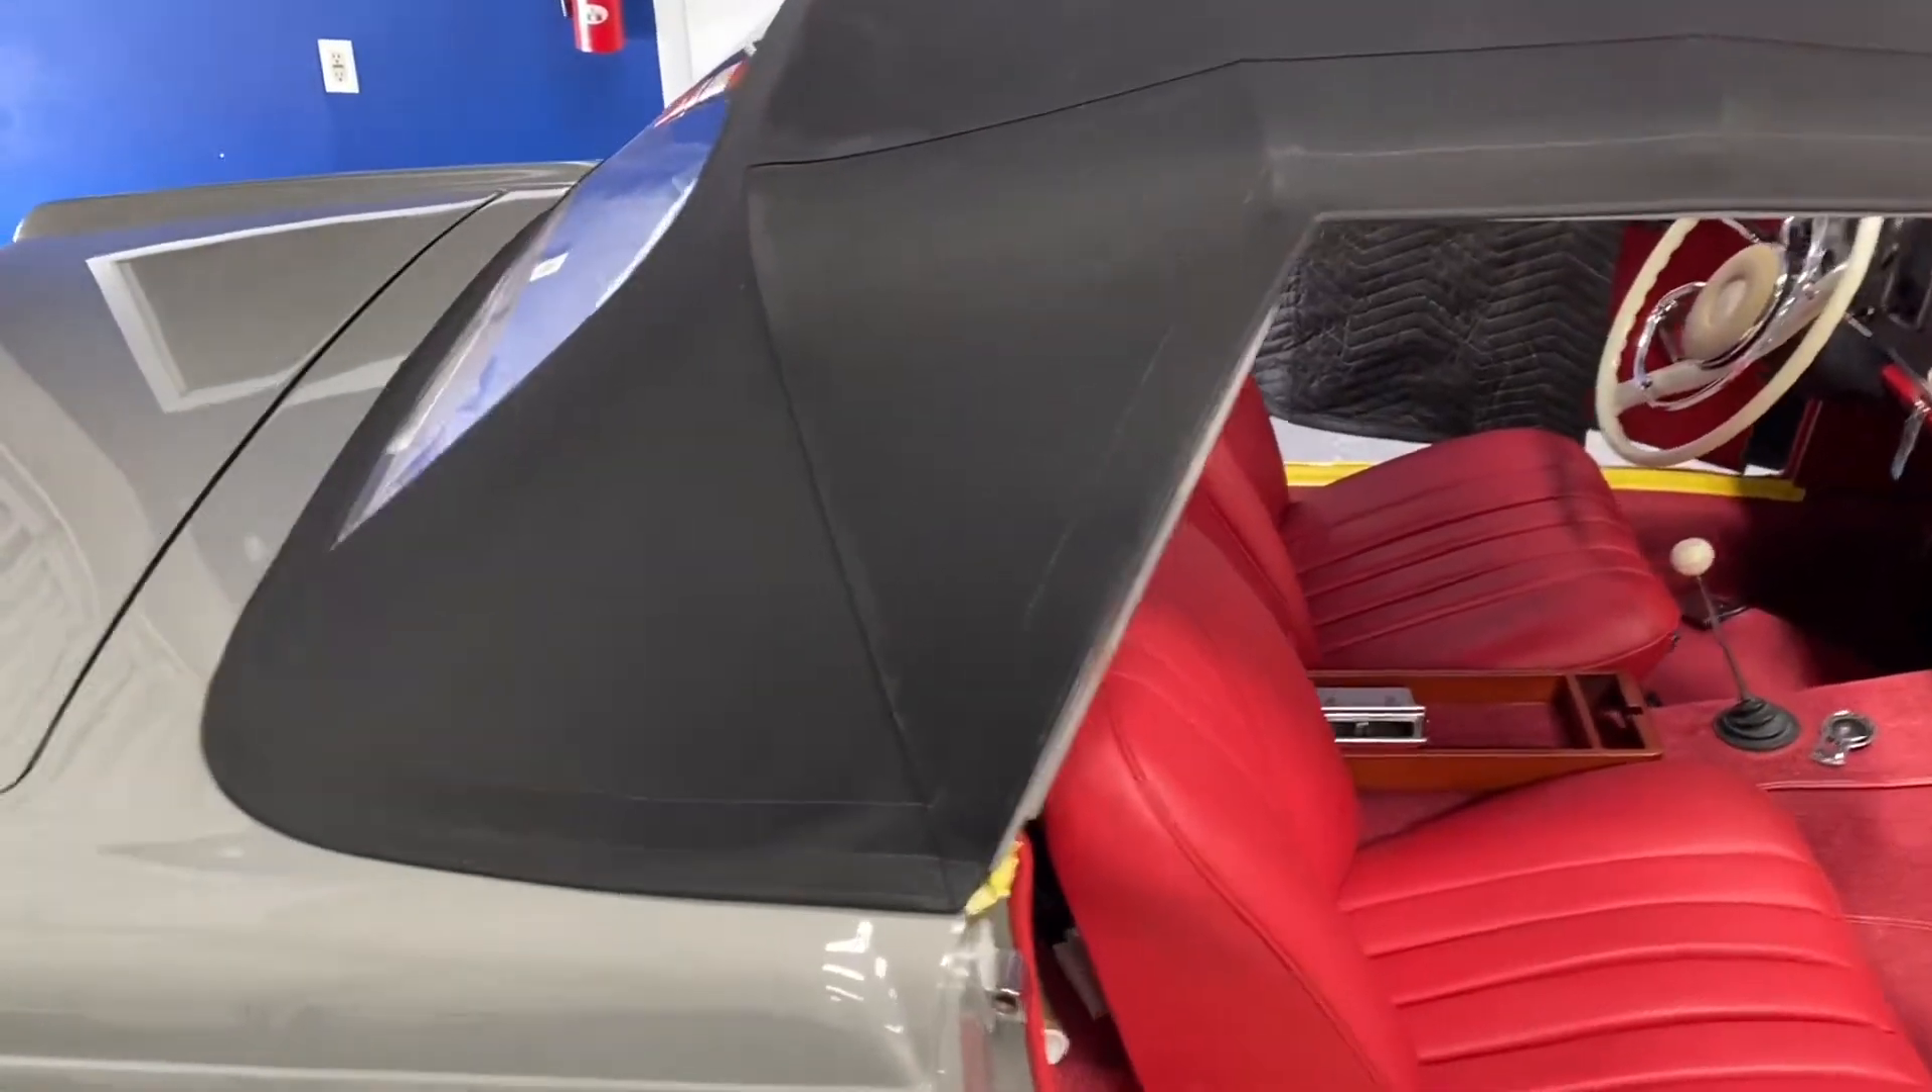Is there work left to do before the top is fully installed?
No.